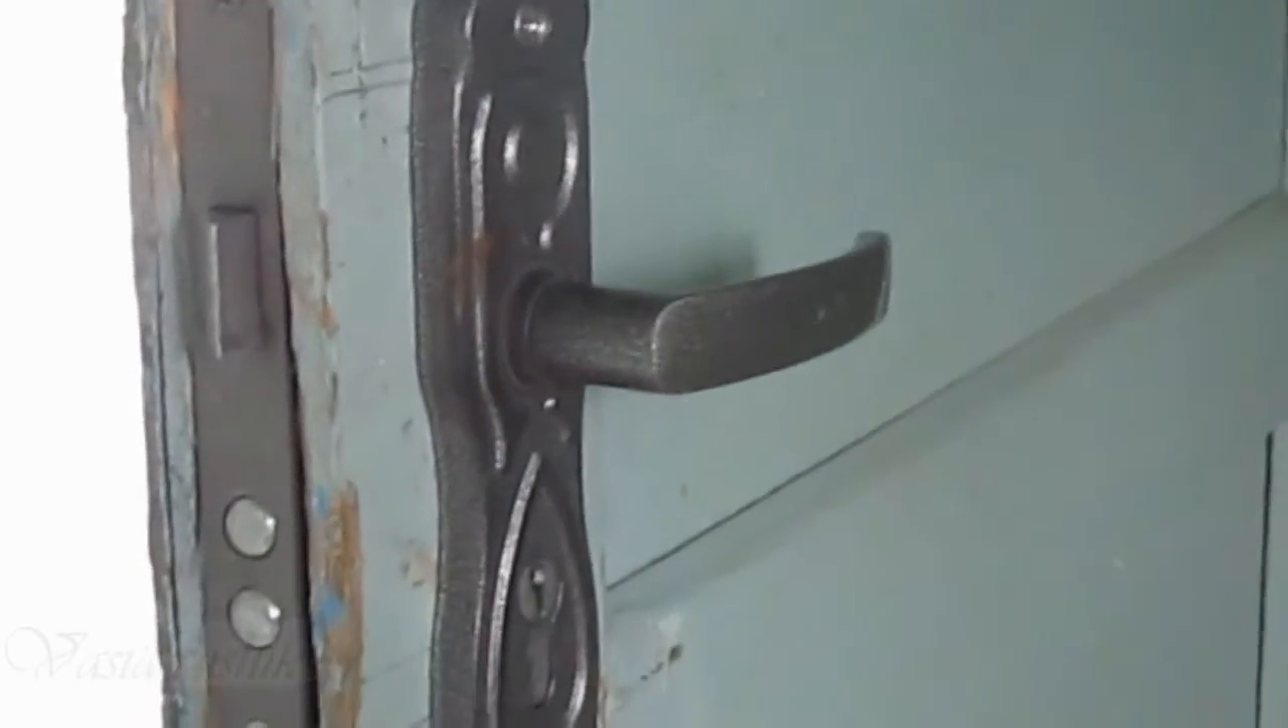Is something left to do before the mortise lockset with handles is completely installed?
No.